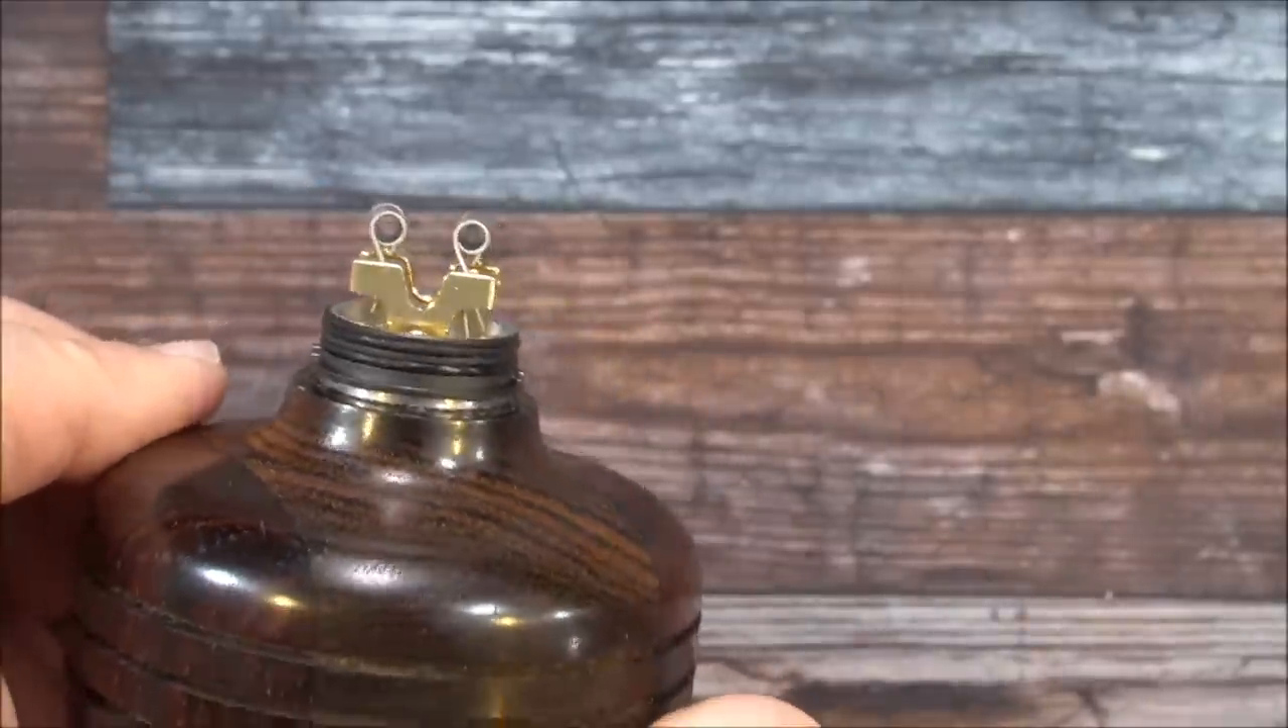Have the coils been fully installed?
Yes.